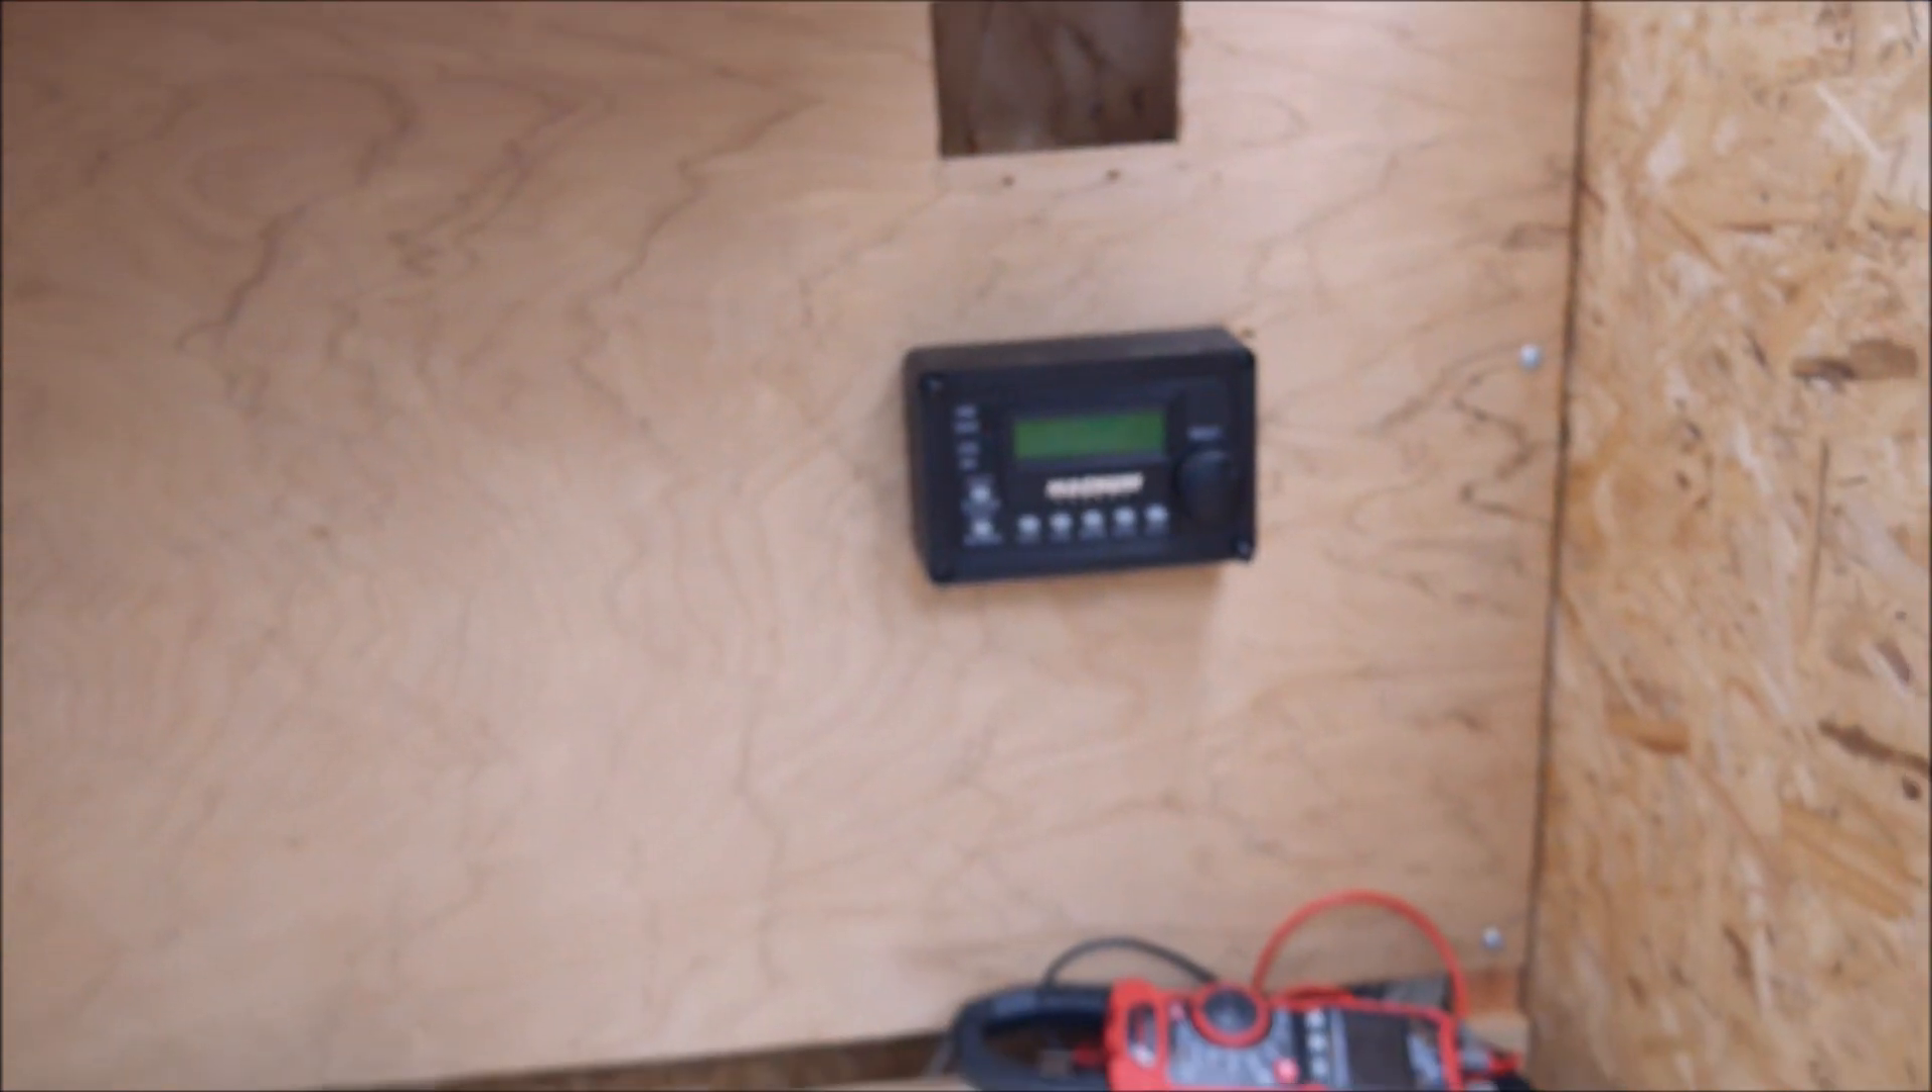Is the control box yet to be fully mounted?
No.